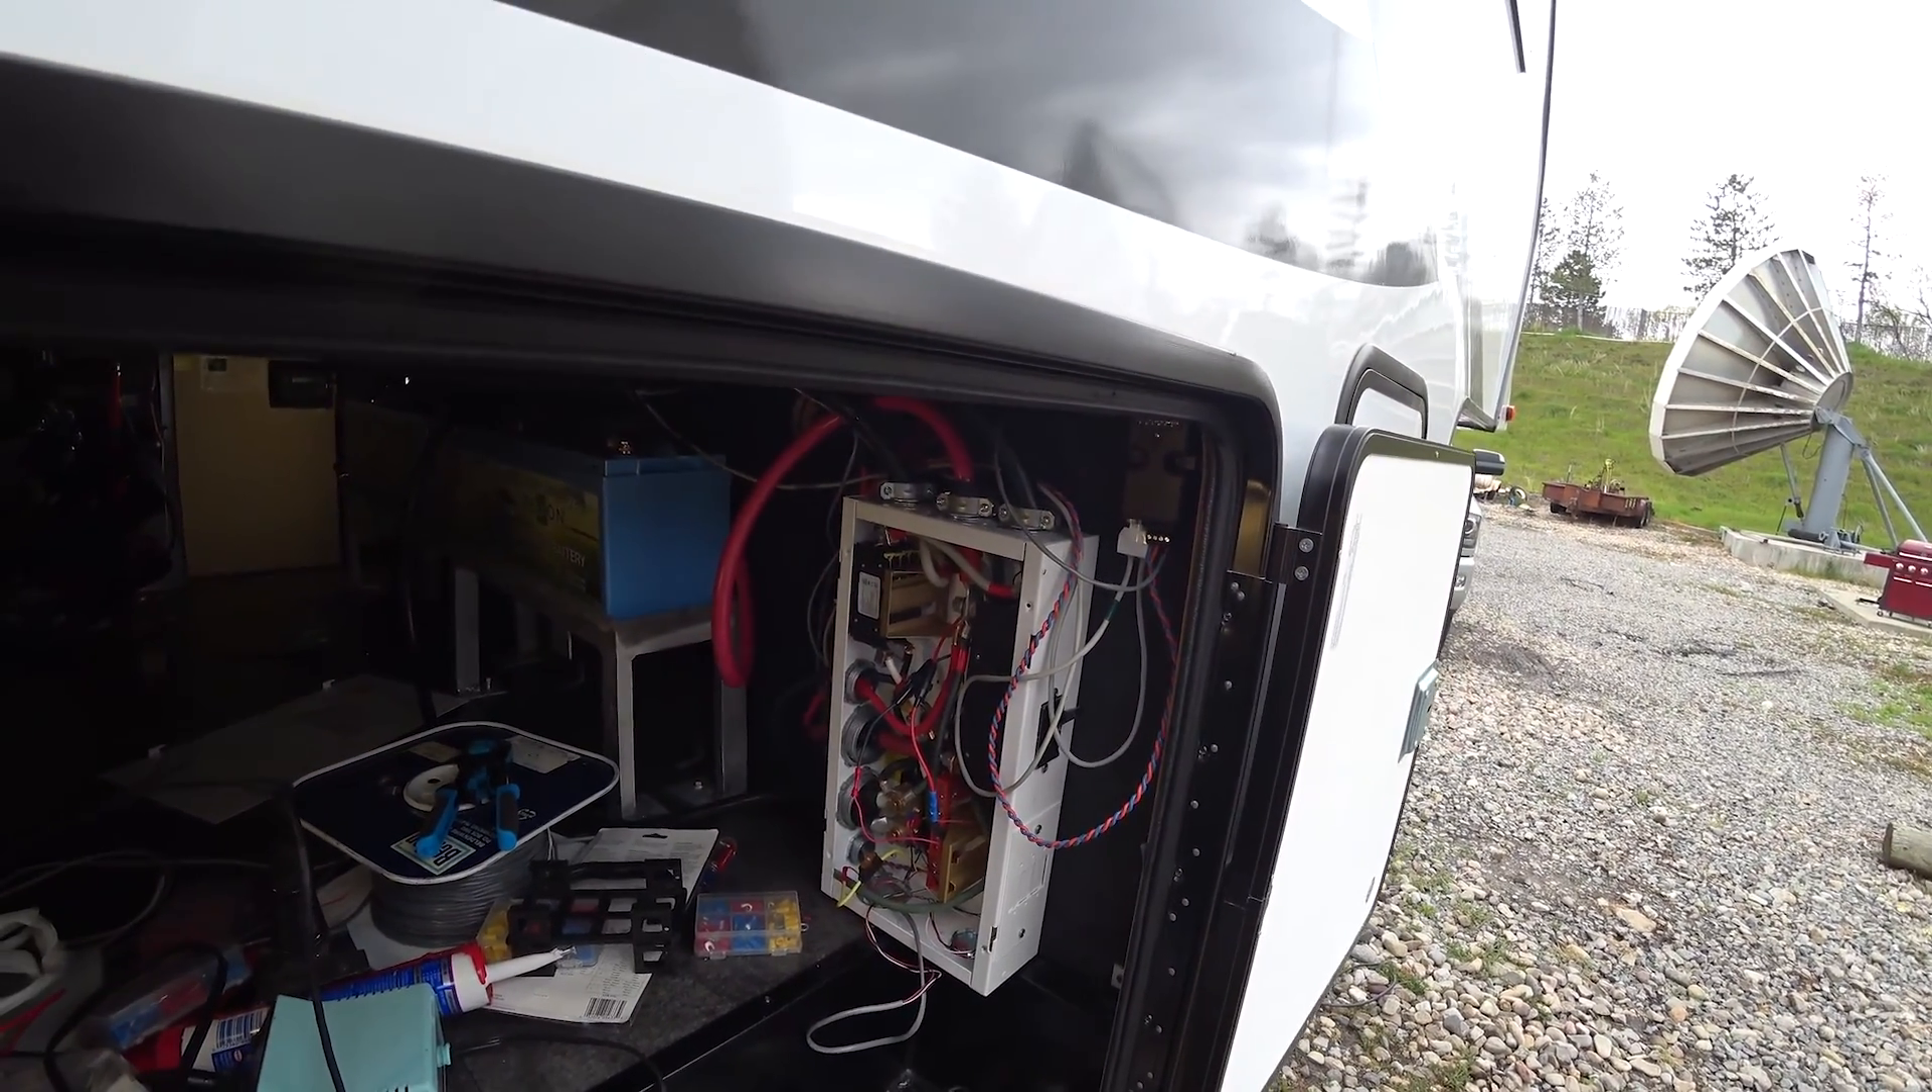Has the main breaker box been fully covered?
No.